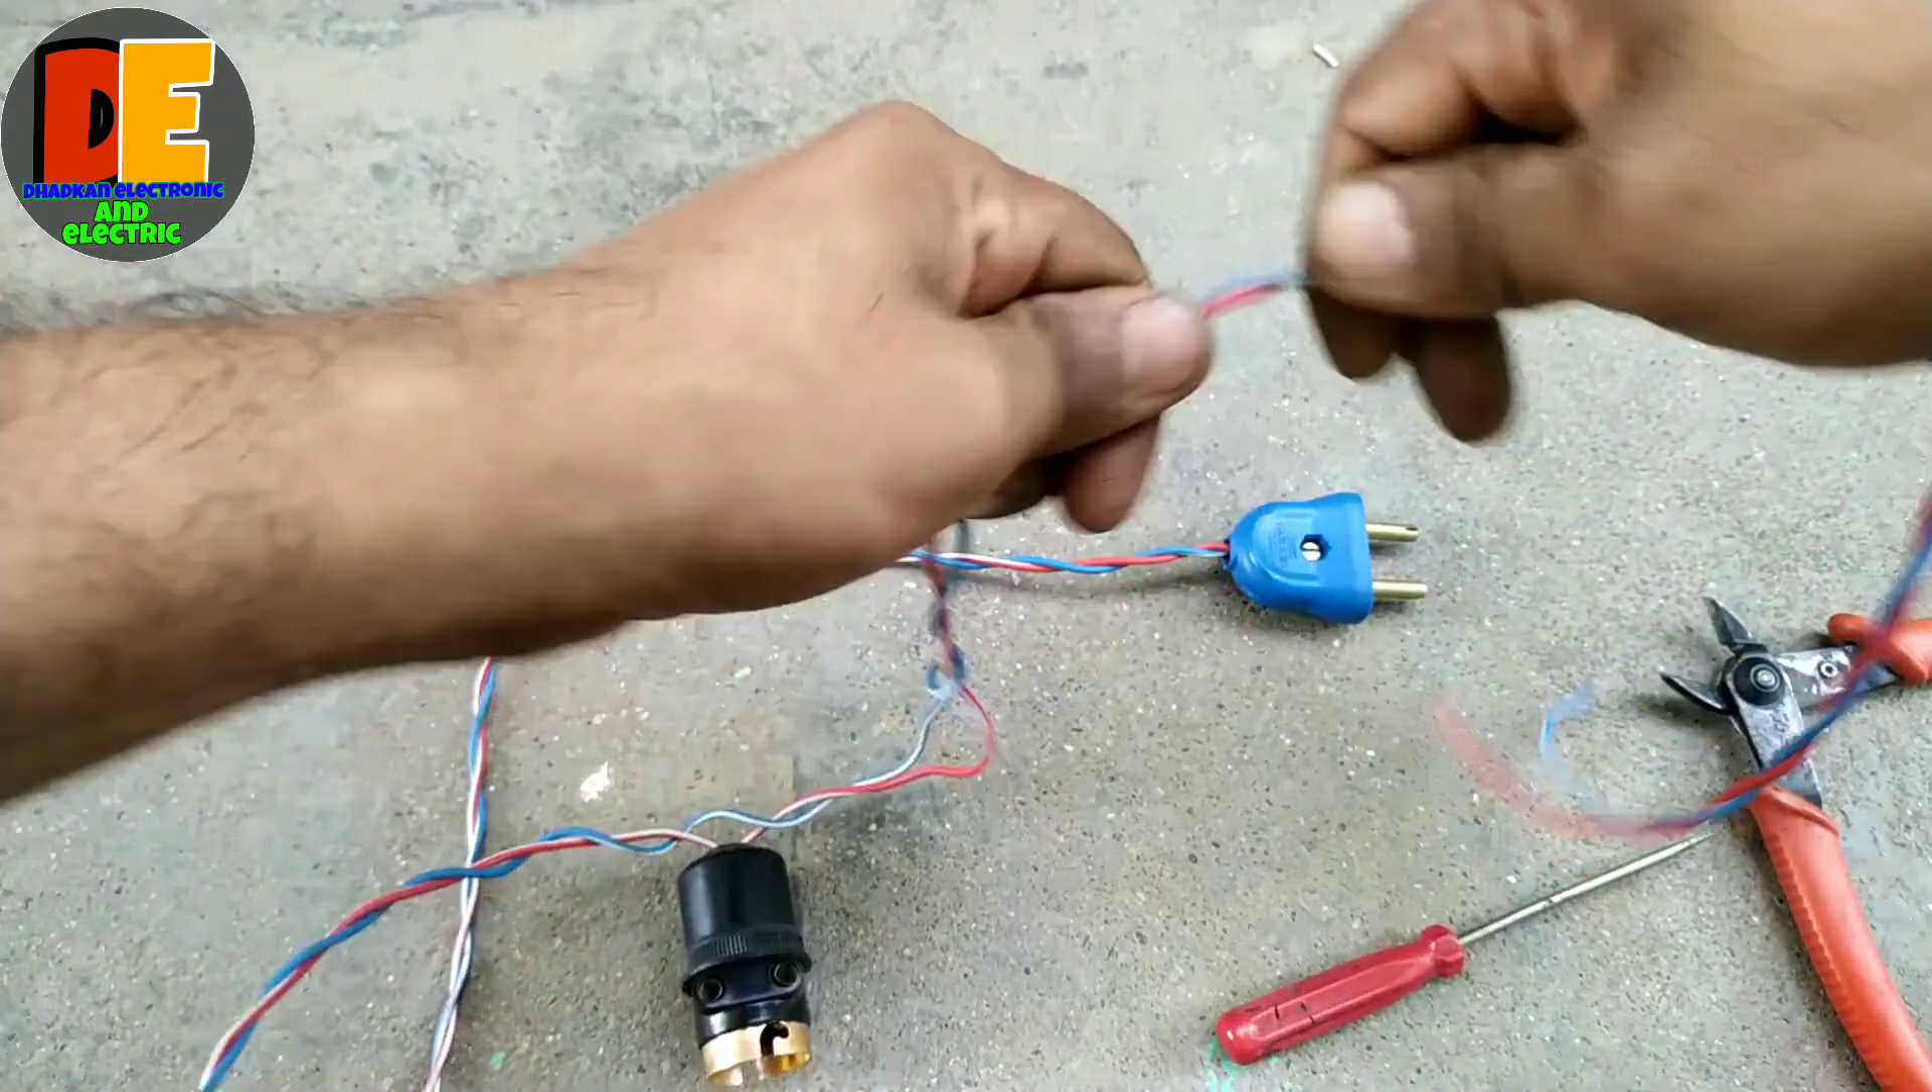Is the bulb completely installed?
No.